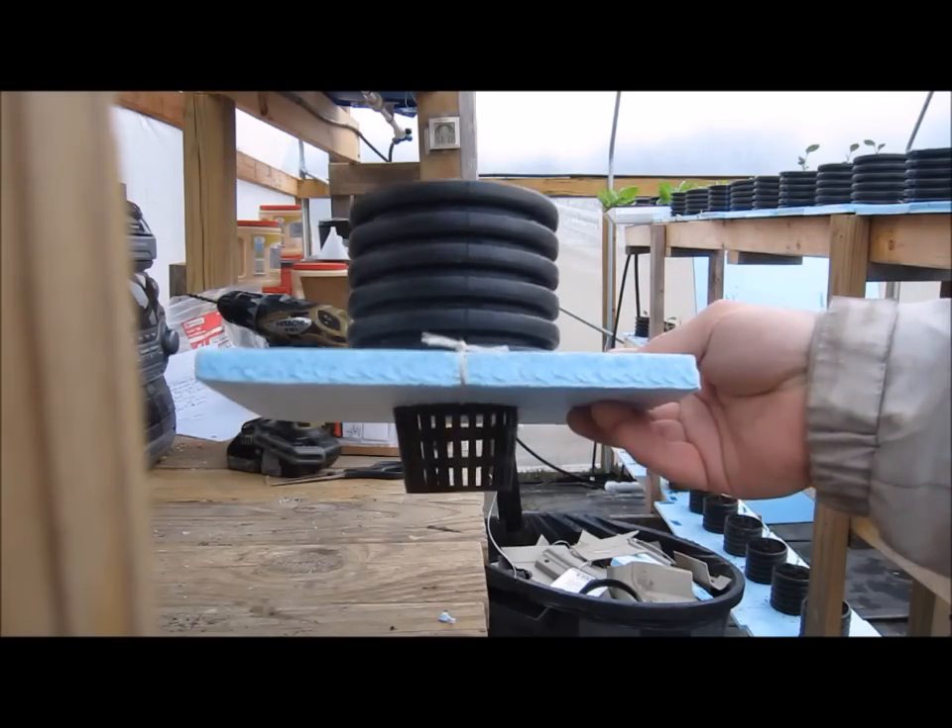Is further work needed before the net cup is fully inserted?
No.